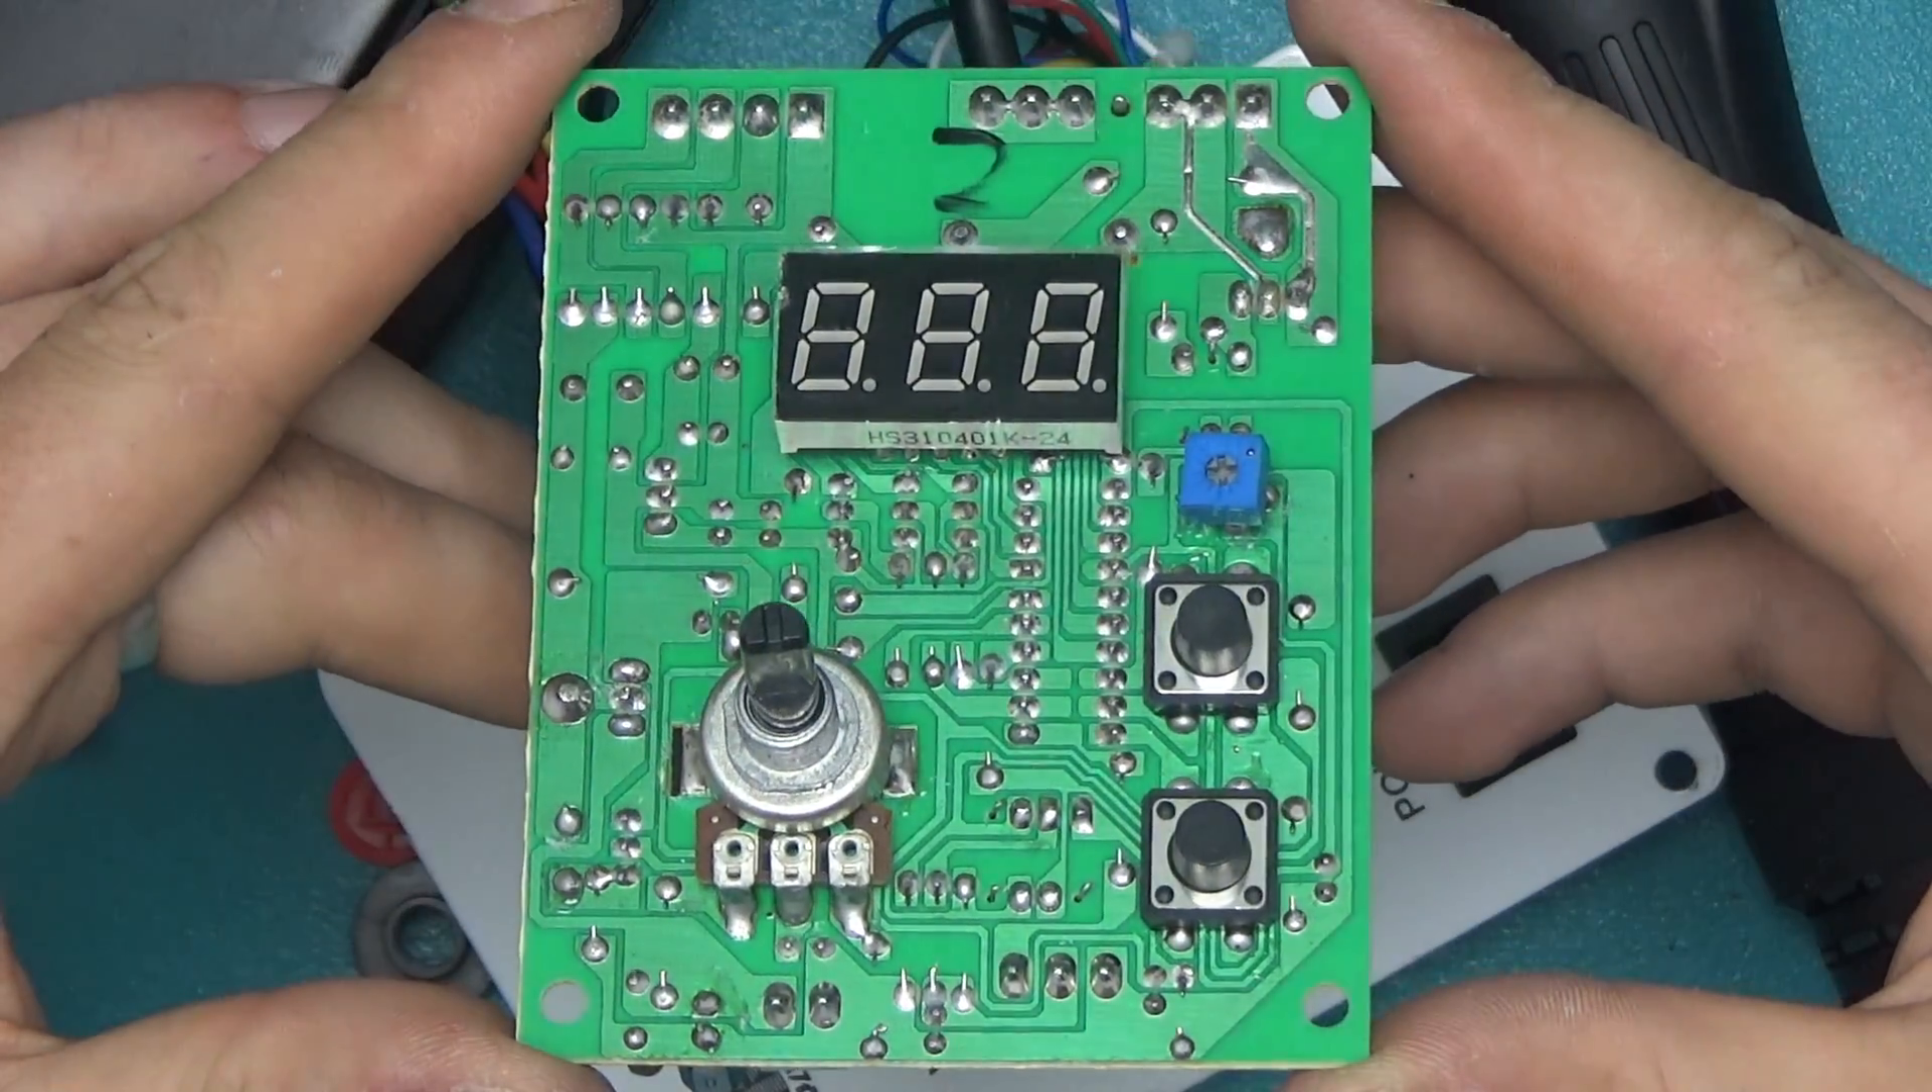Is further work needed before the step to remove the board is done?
No.